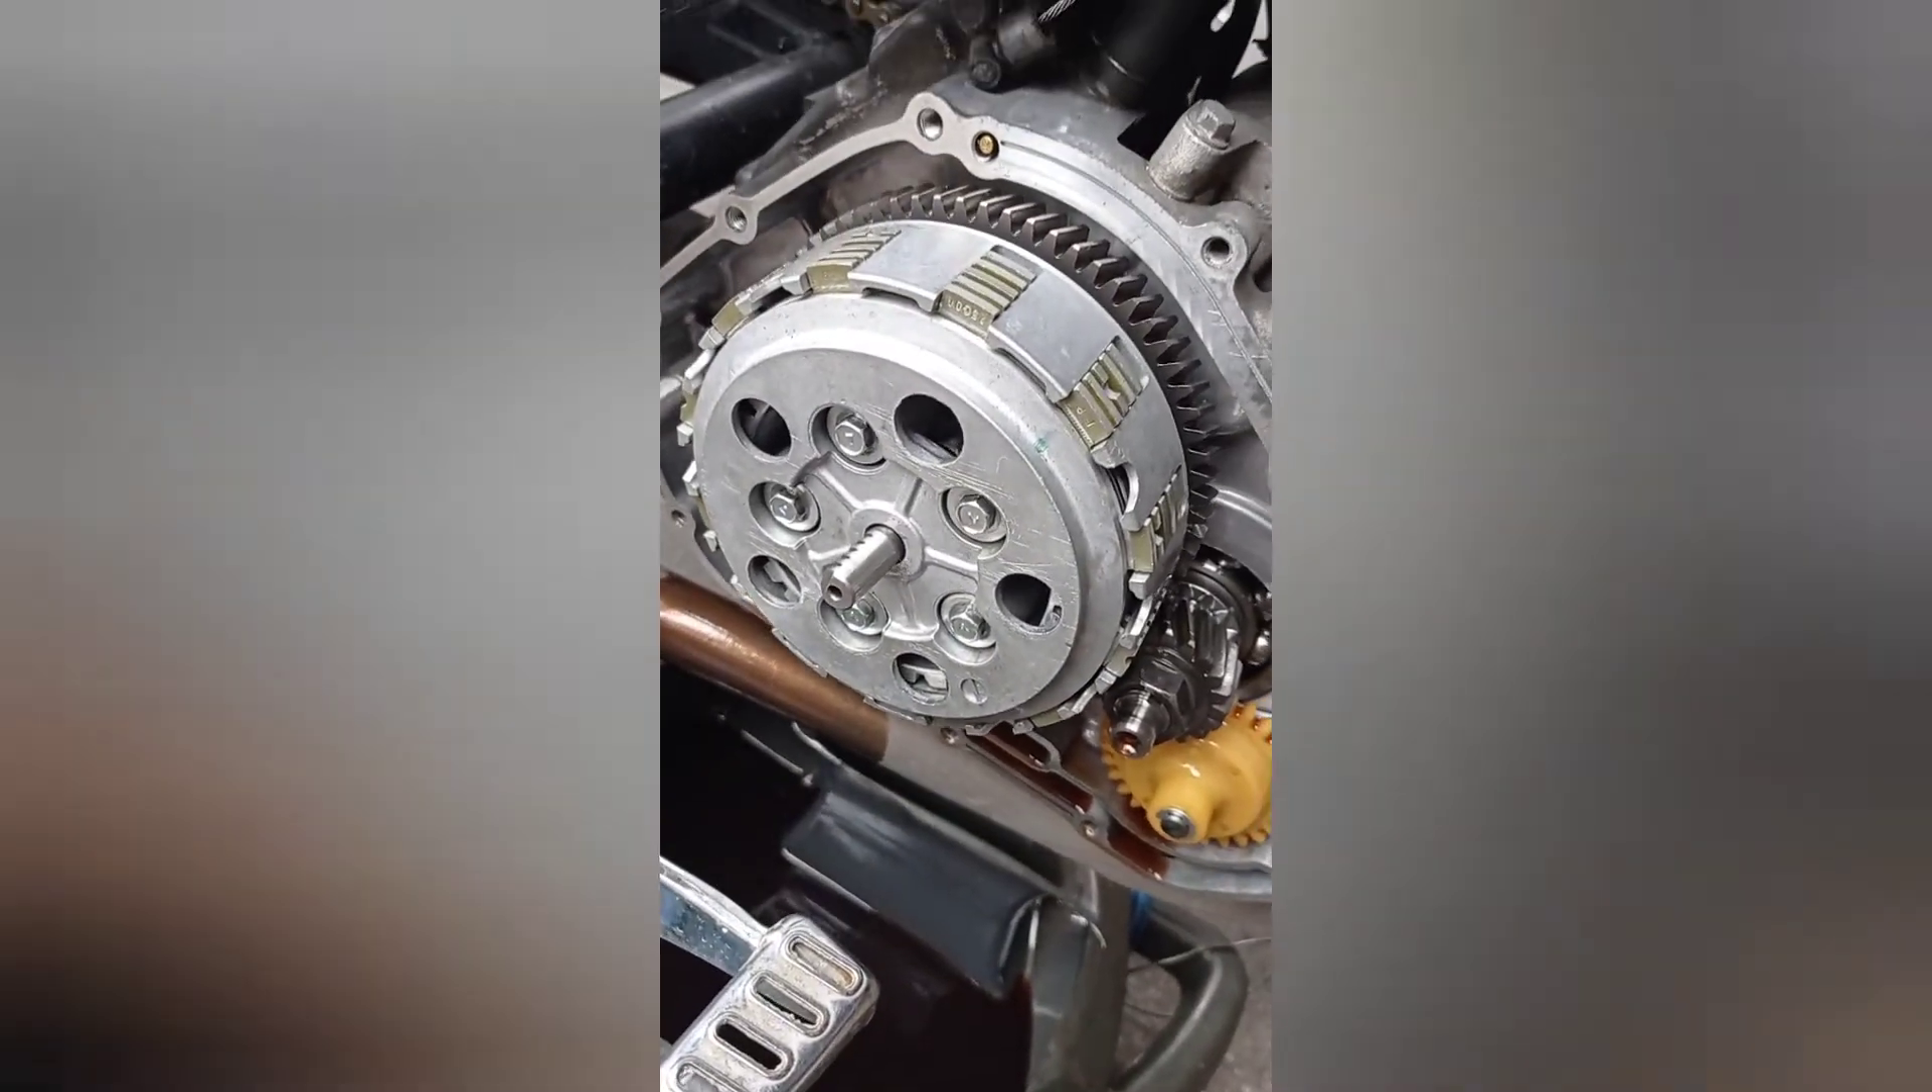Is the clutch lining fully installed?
Yes.